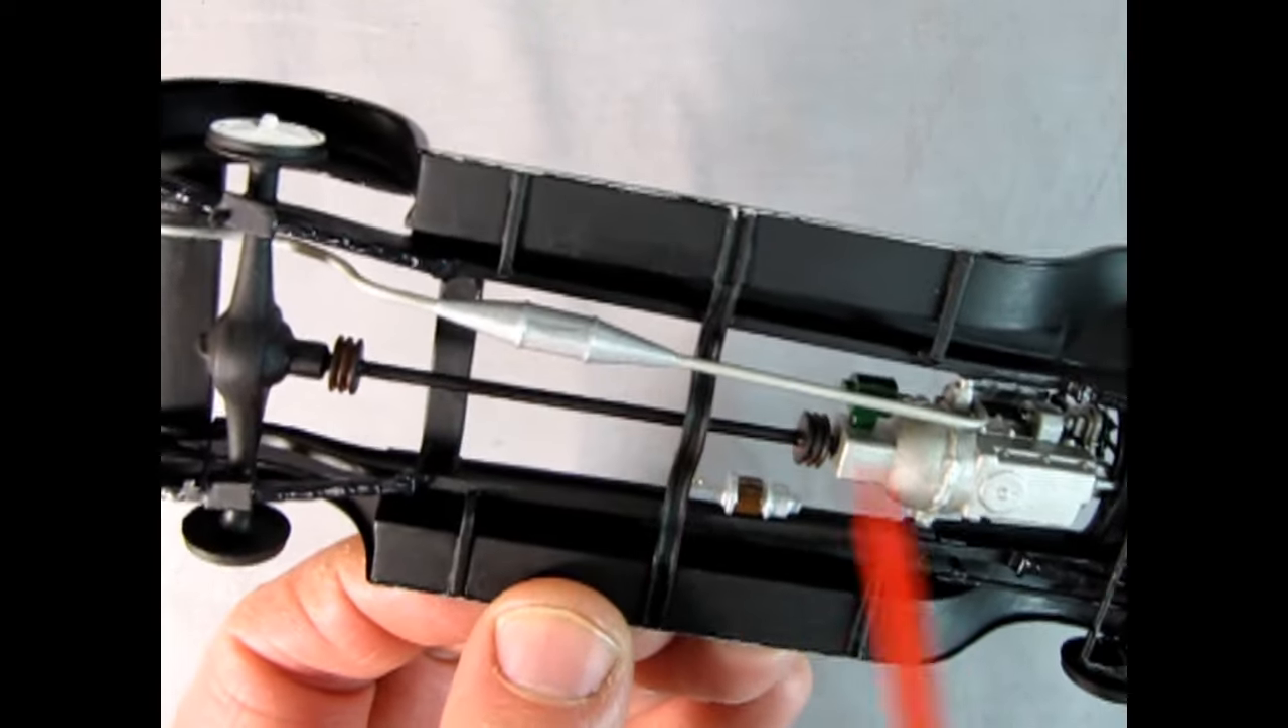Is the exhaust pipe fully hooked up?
Yes.